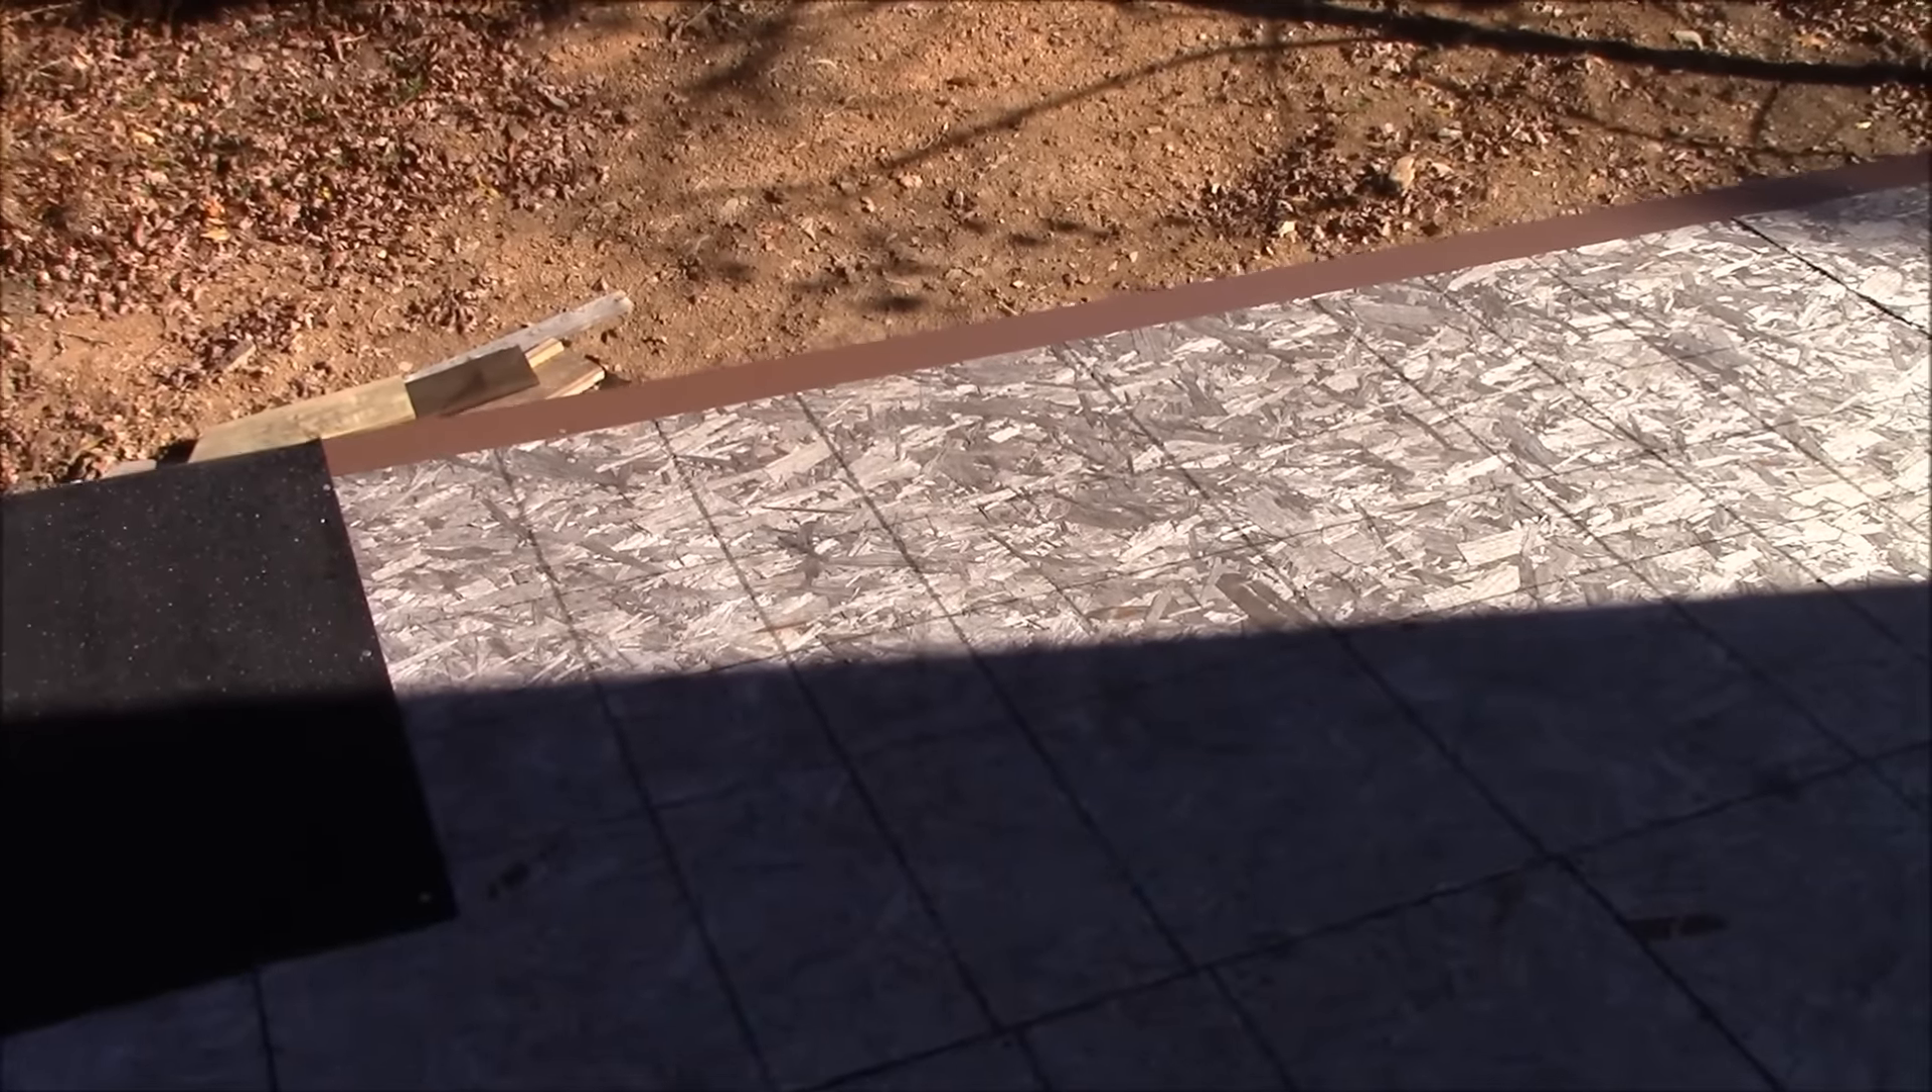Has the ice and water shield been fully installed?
No.